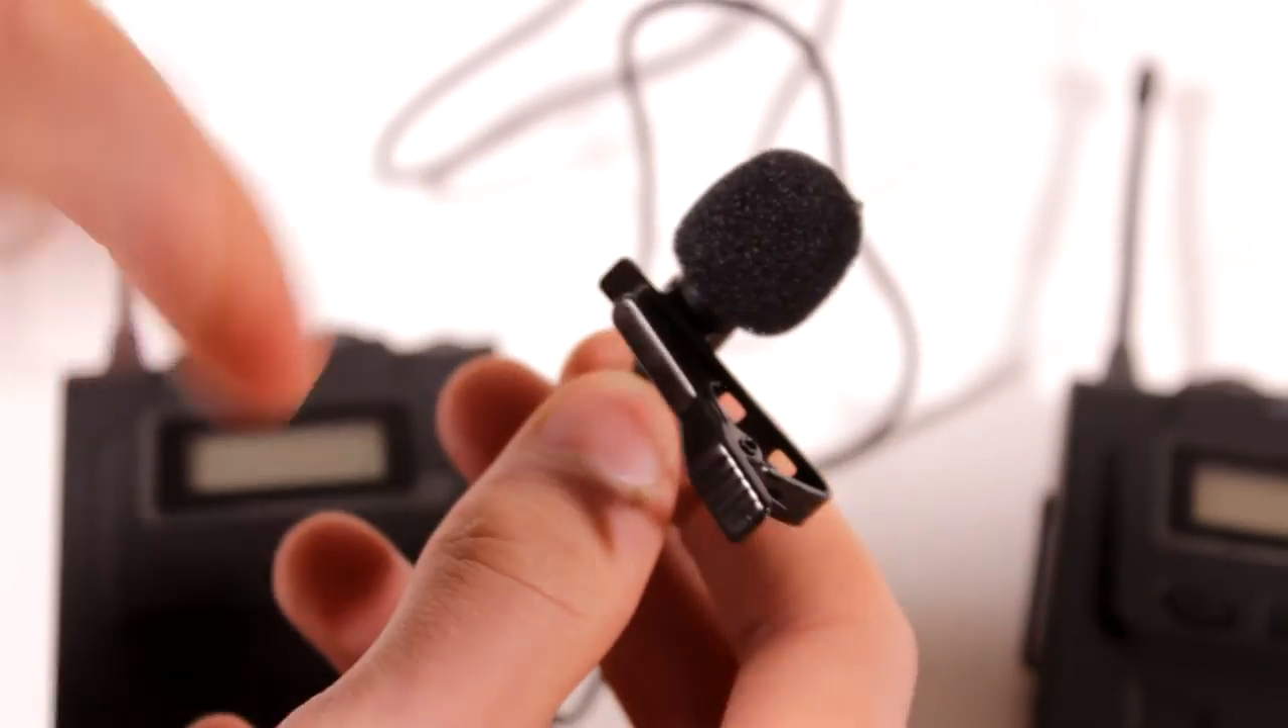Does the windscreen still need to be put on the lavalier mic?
No.